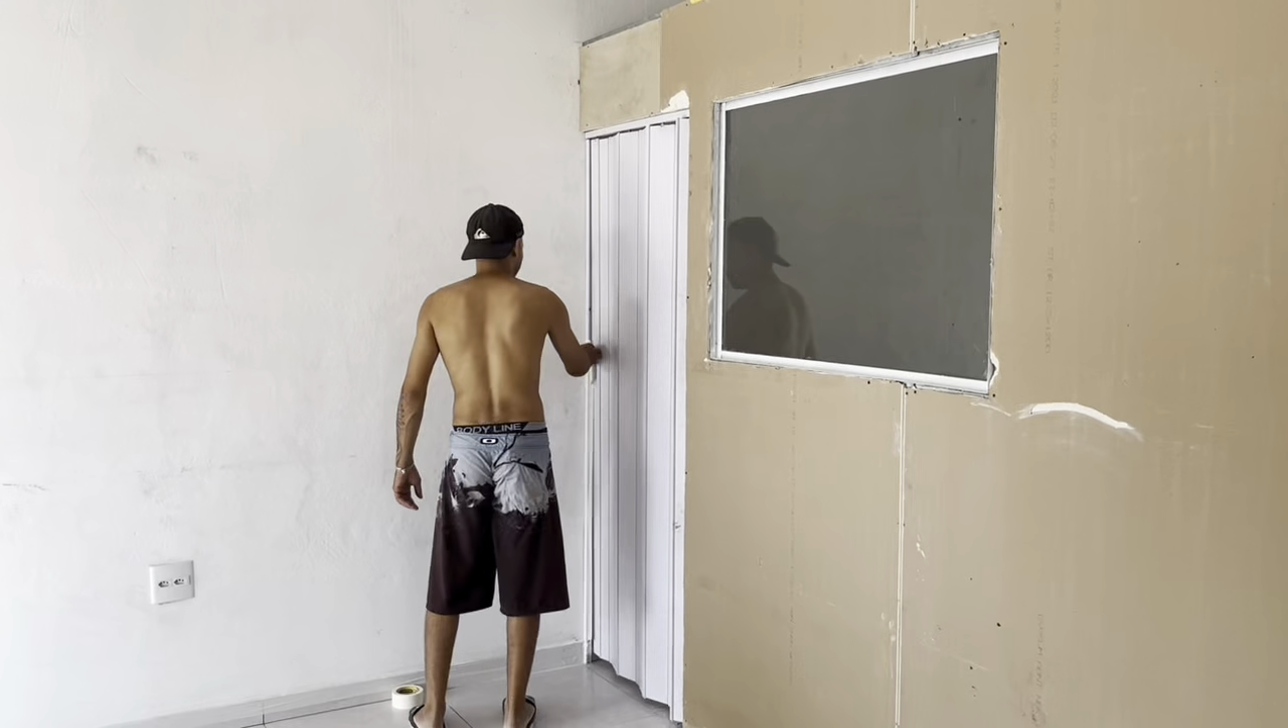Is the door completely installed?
Yes.